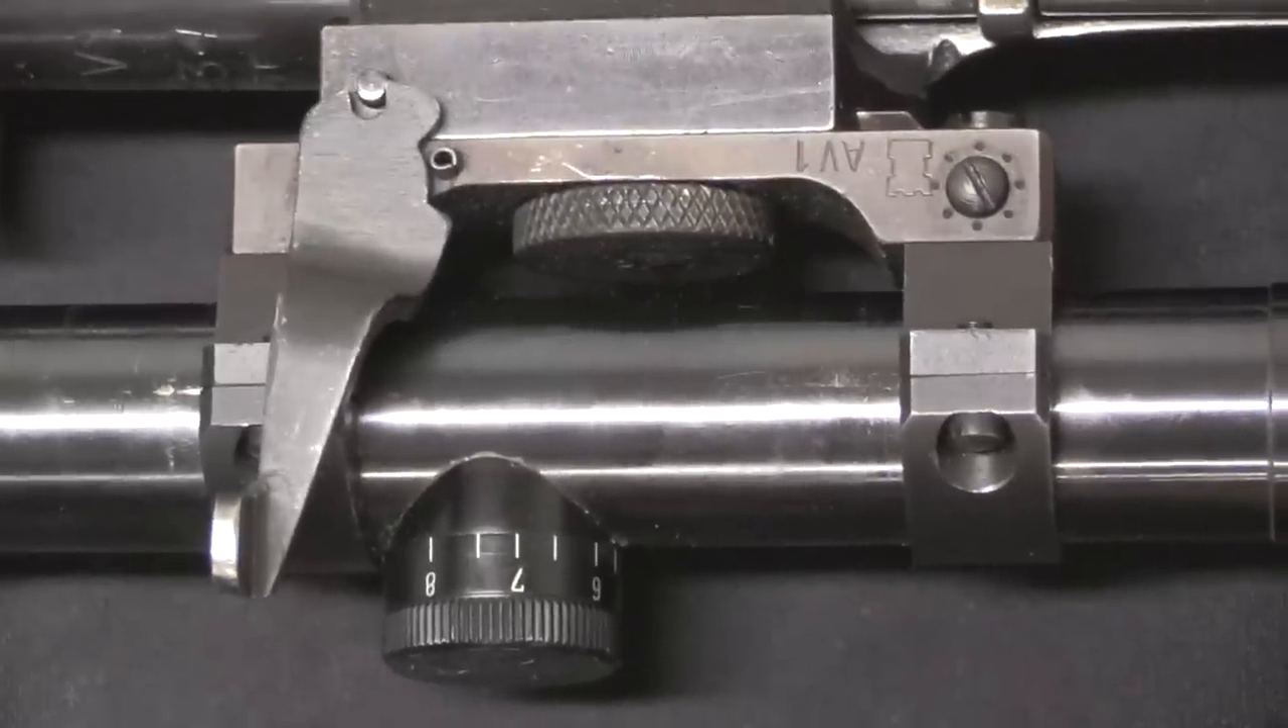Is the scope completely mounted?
Yes.